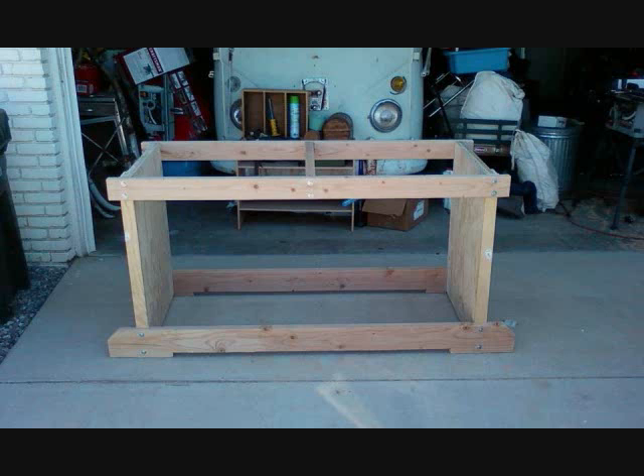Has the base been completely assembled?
Yes.